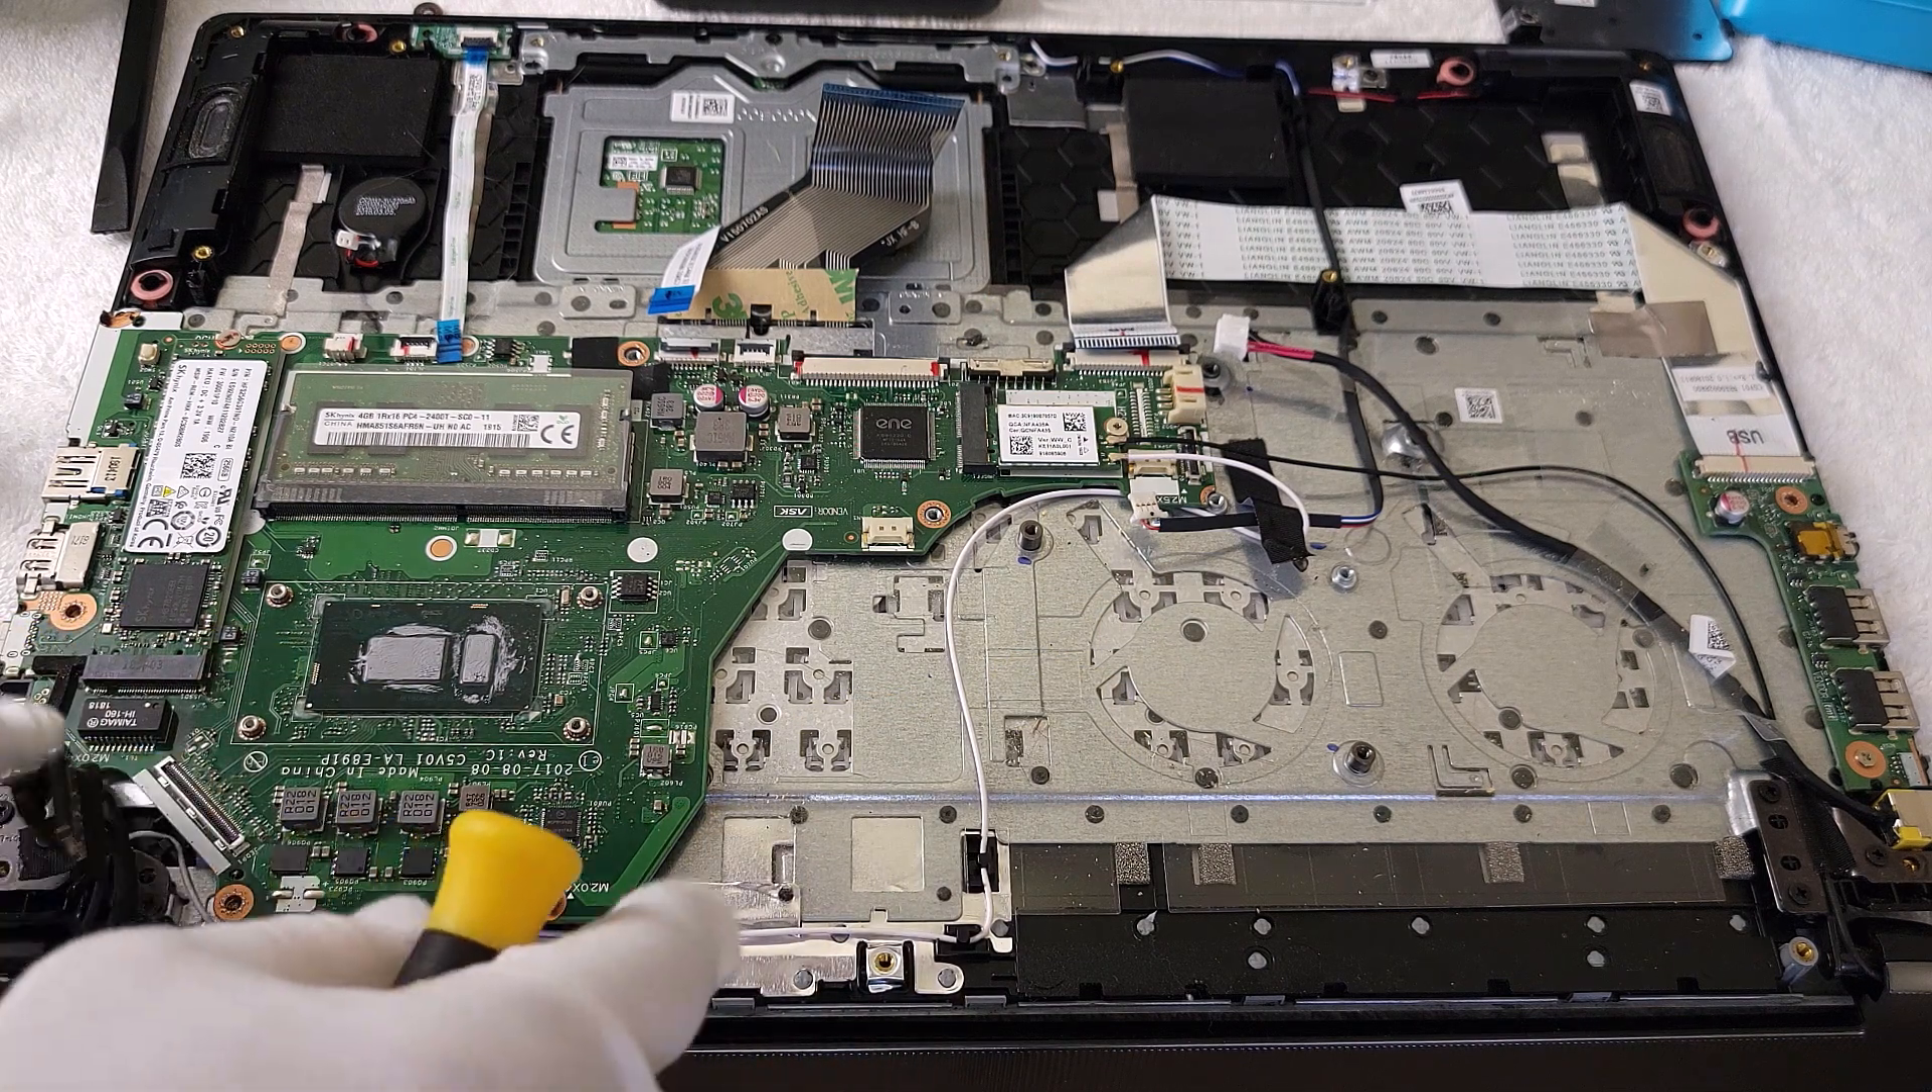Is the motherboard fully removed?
No.